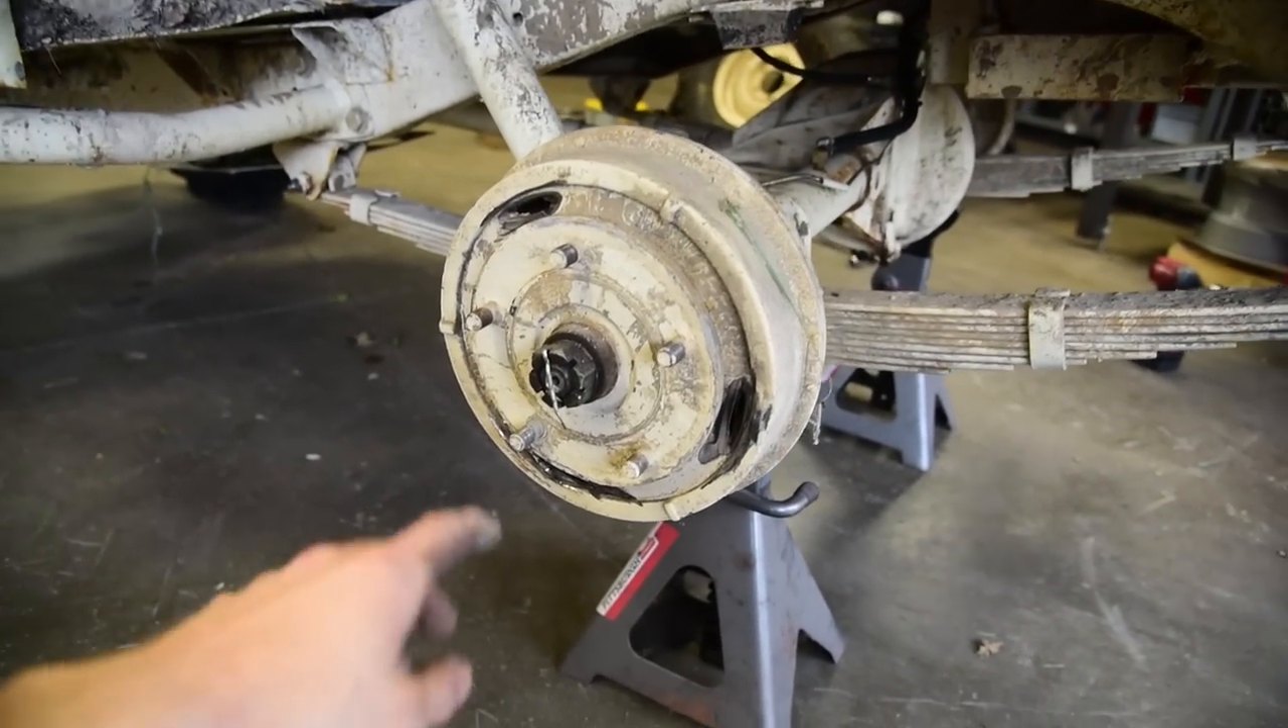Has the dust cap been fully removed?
Yes.